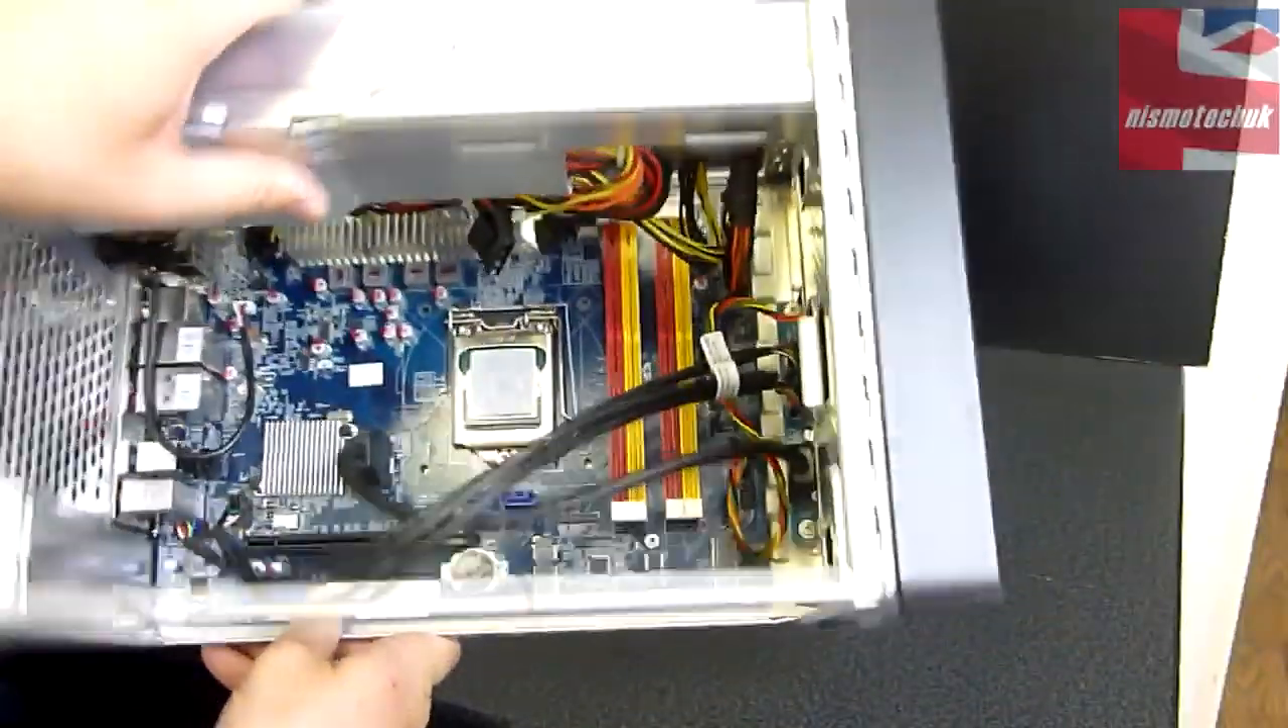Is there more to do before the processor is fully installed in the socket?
No.